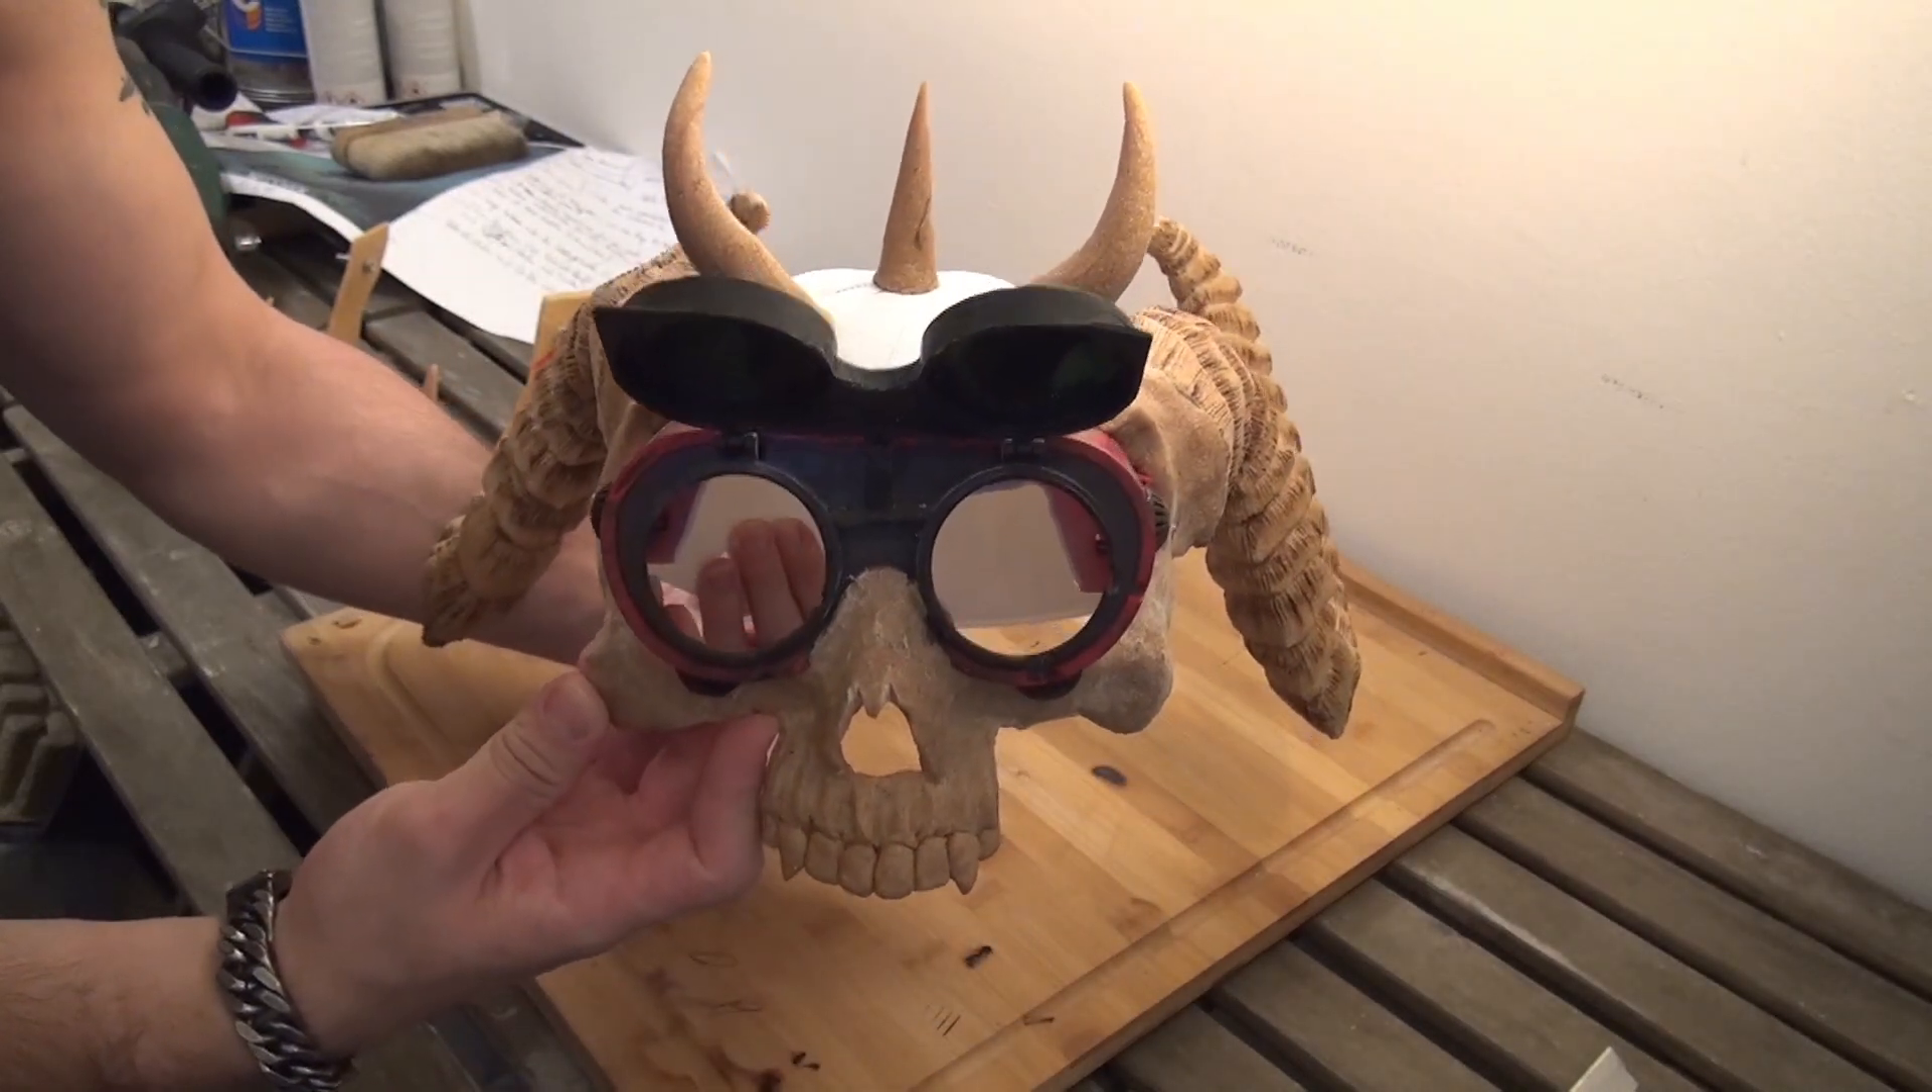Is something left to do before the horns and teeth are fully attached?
No.